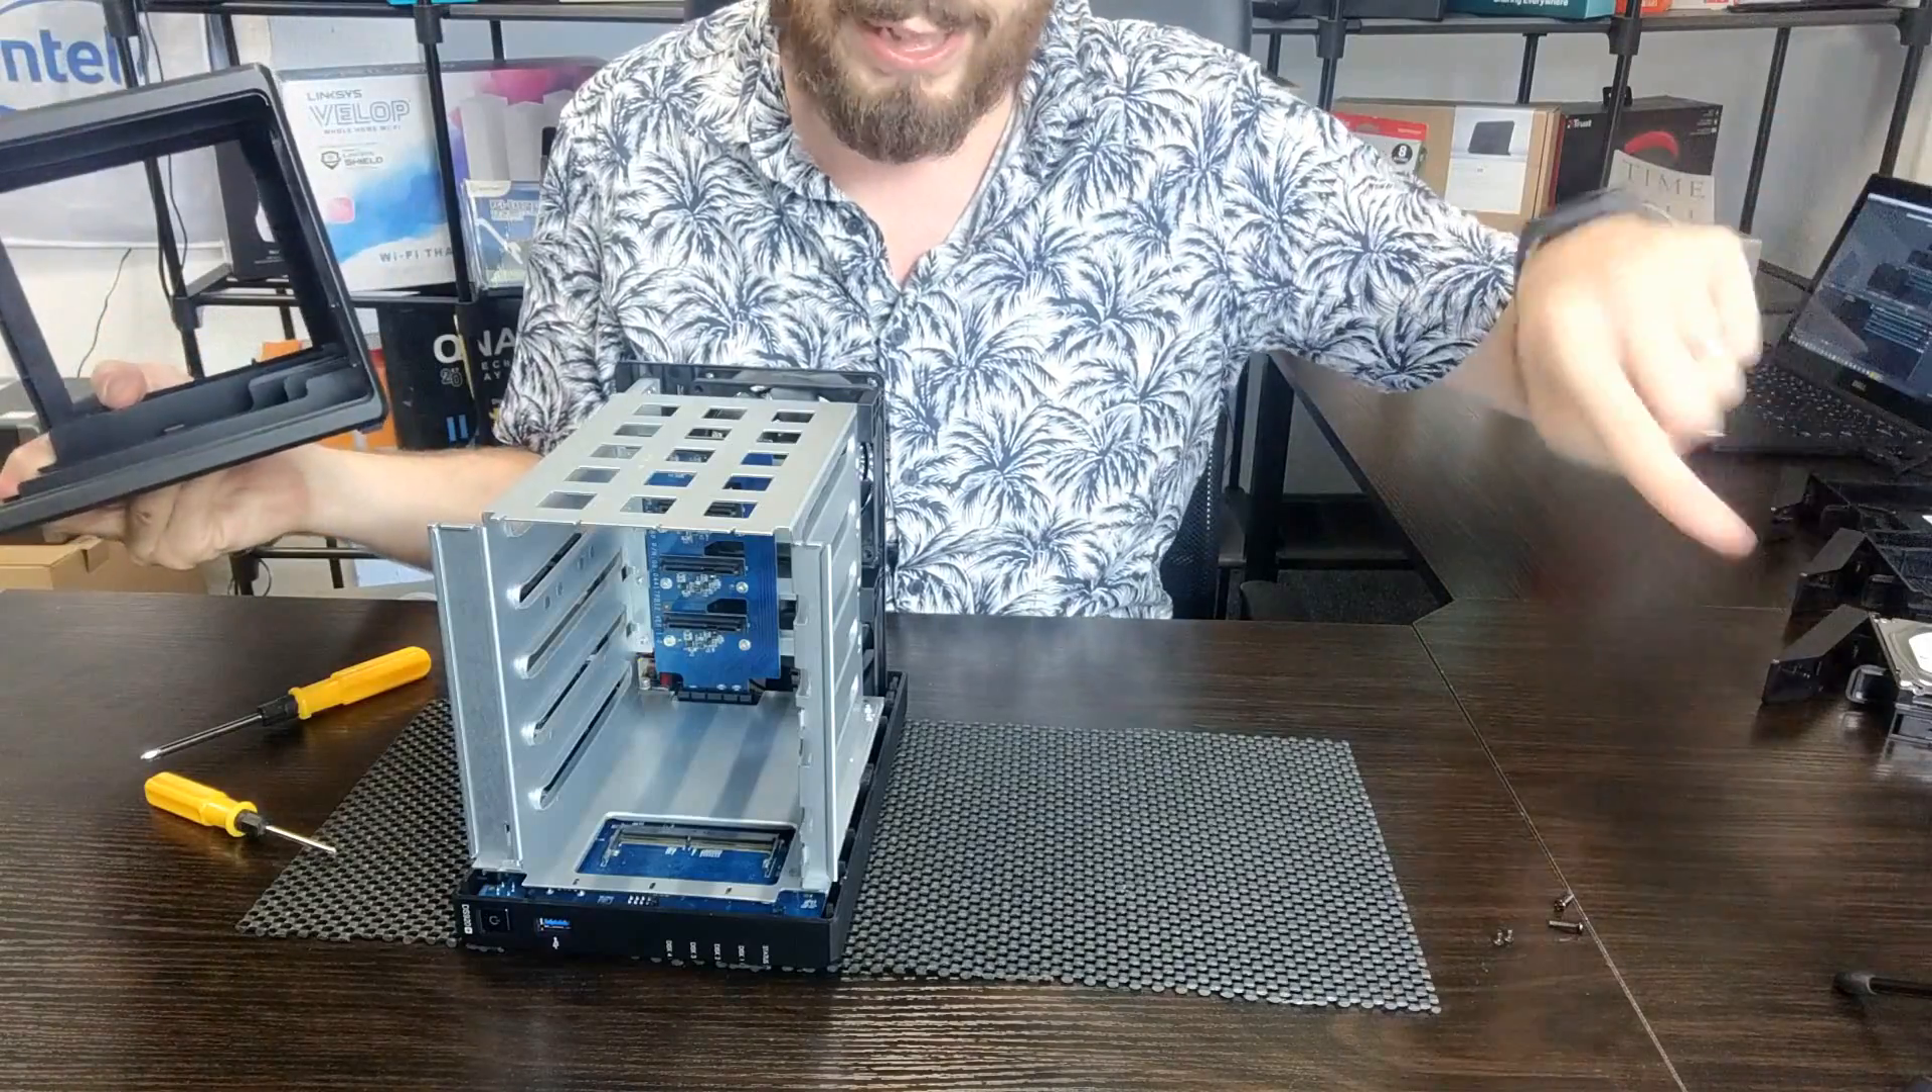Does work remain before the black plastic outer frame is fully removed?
No.